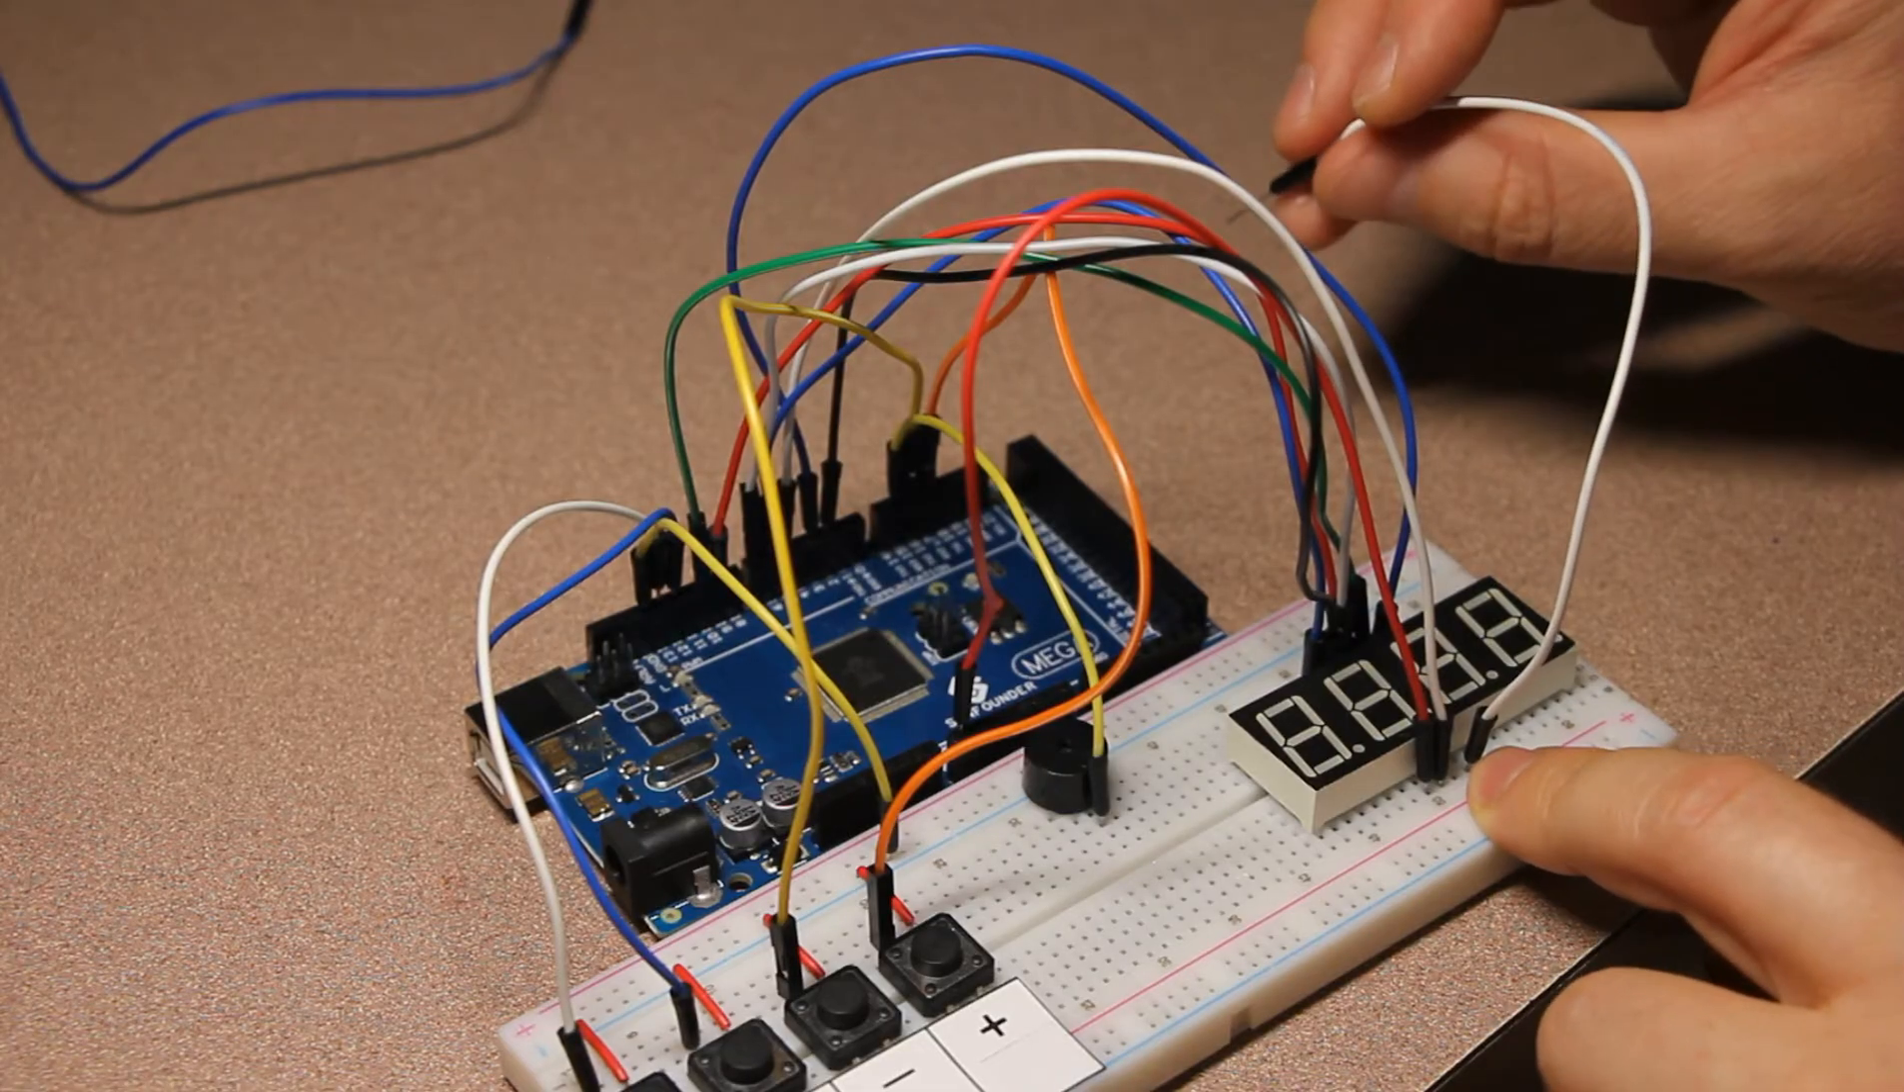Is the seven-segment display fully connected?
No.